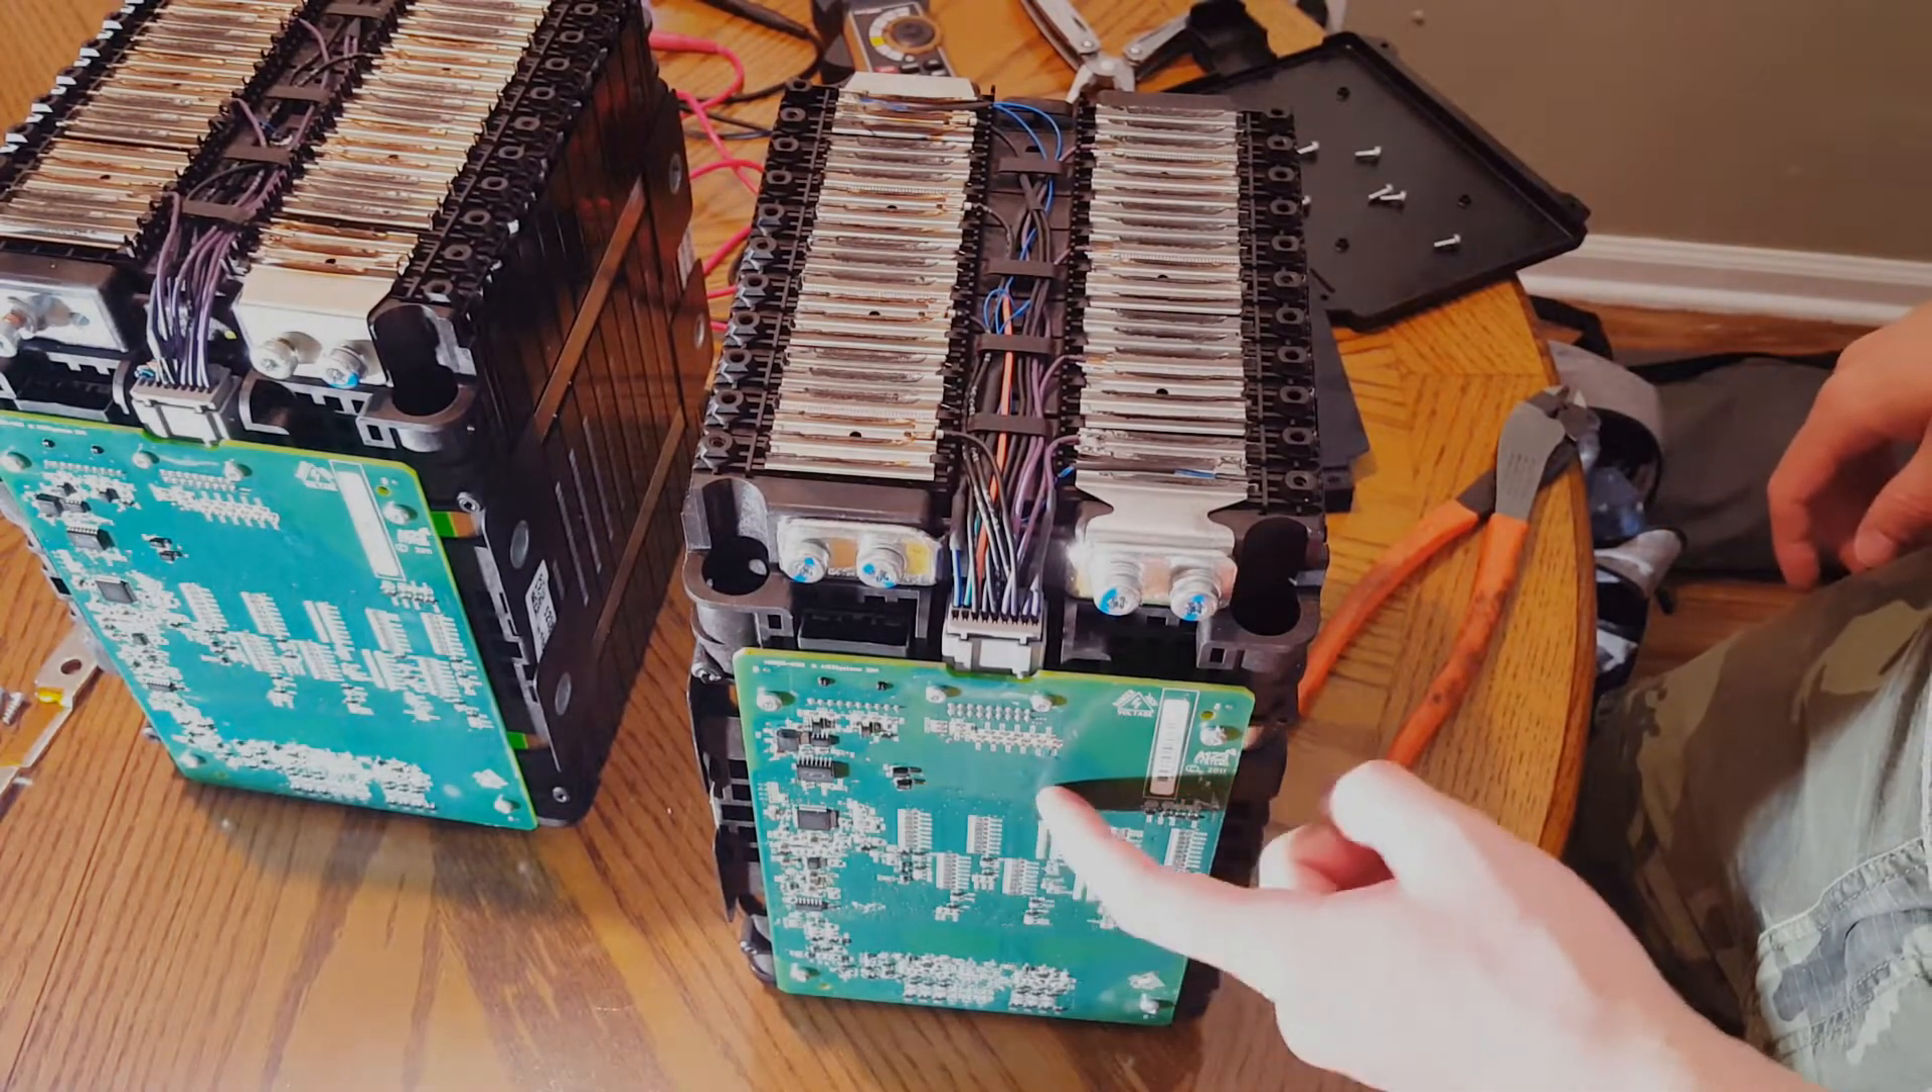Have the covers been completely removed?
Yes.